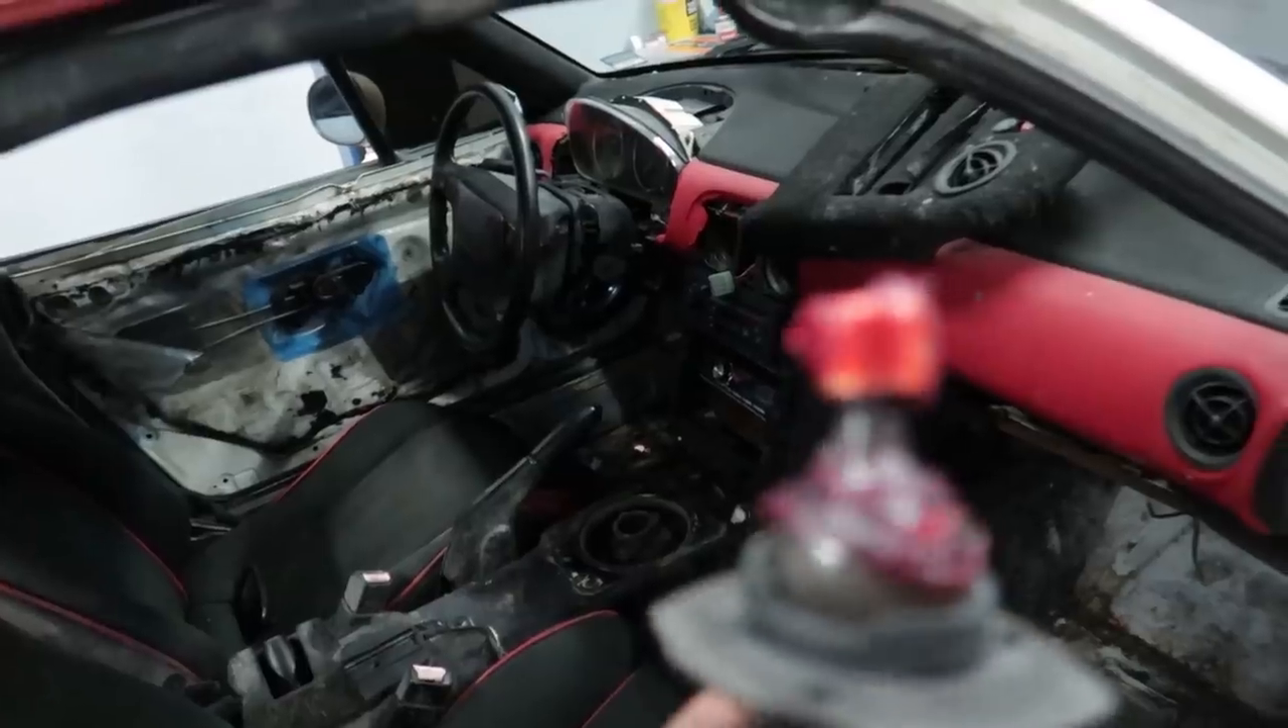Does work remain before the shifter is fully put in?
Yes.